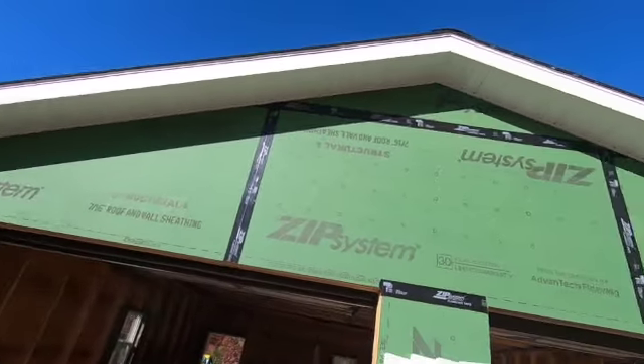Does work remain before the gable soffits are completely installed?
No.